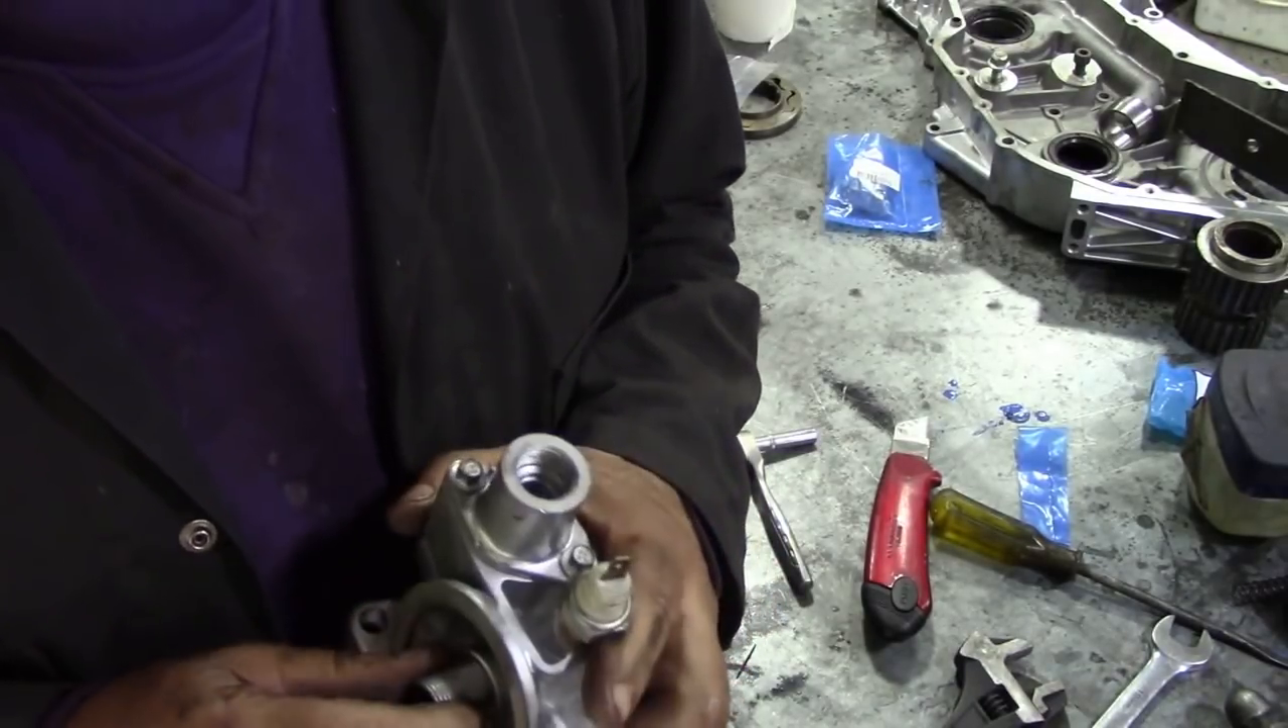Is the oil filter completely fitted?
No.